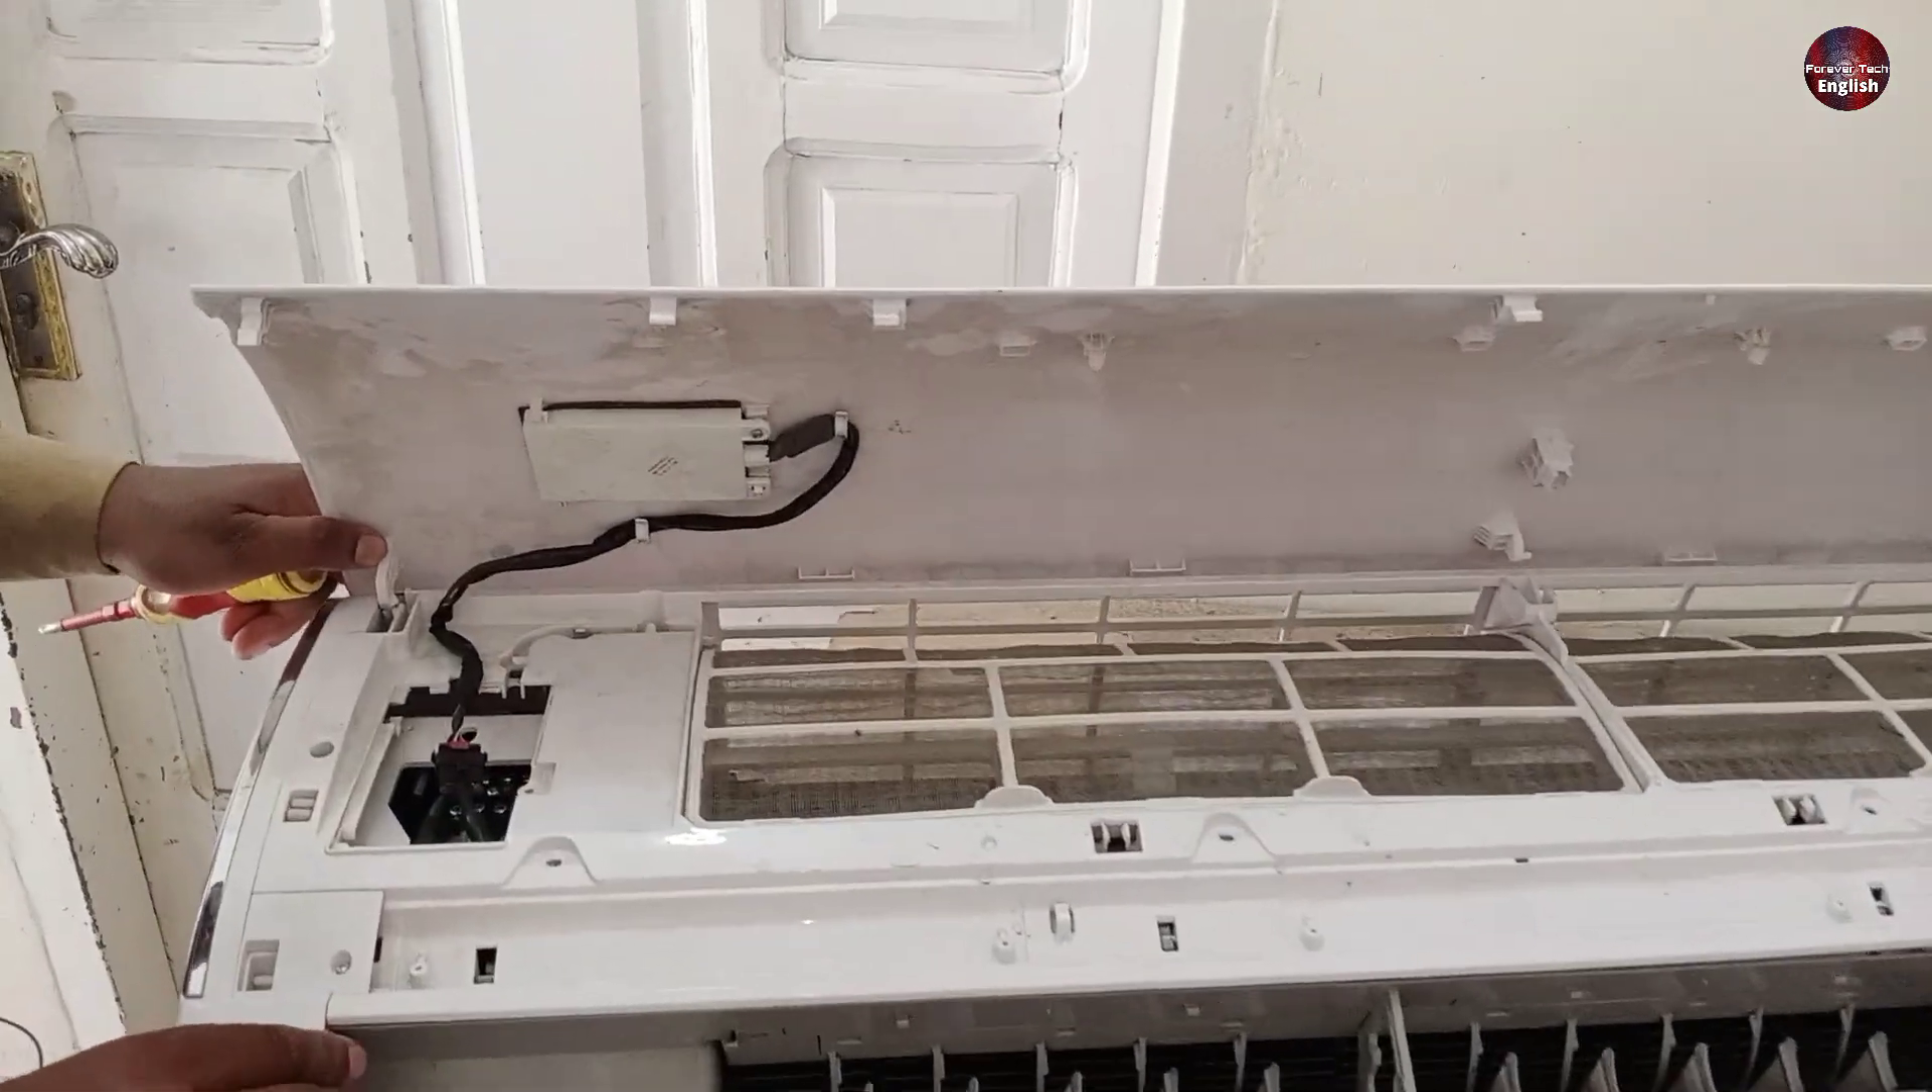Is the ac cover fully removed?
No.